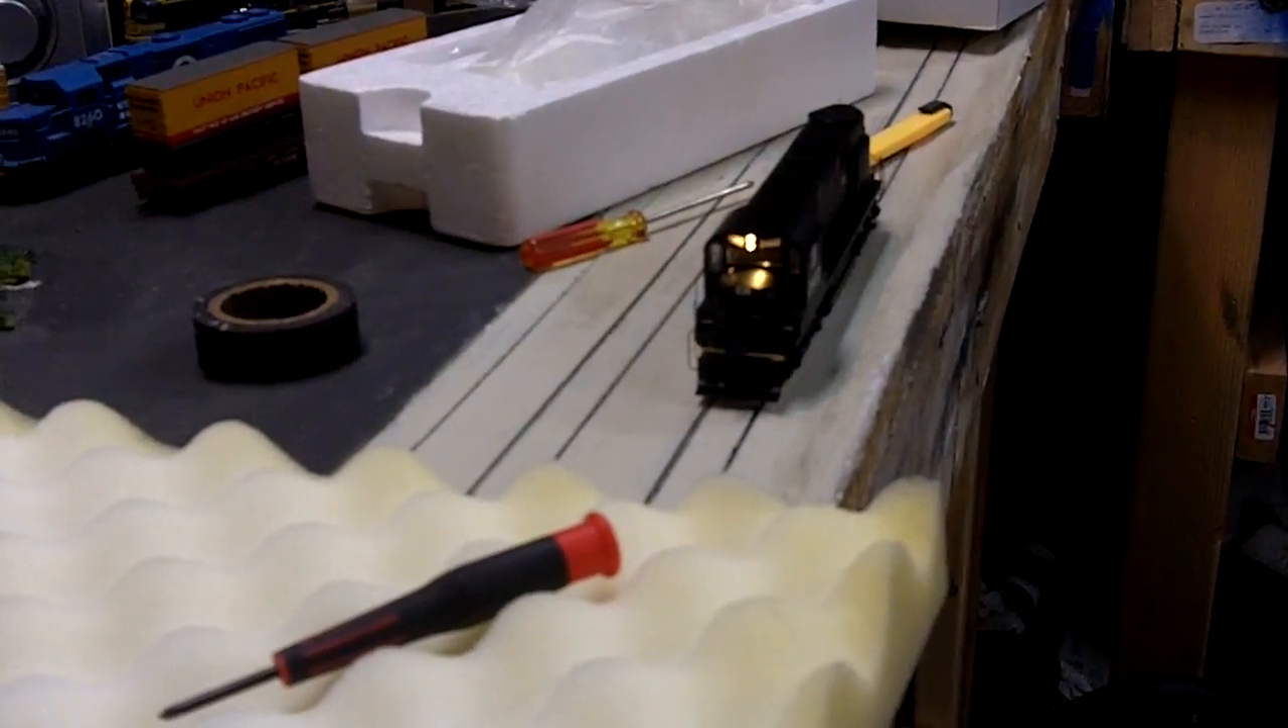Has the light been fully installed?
Yes.